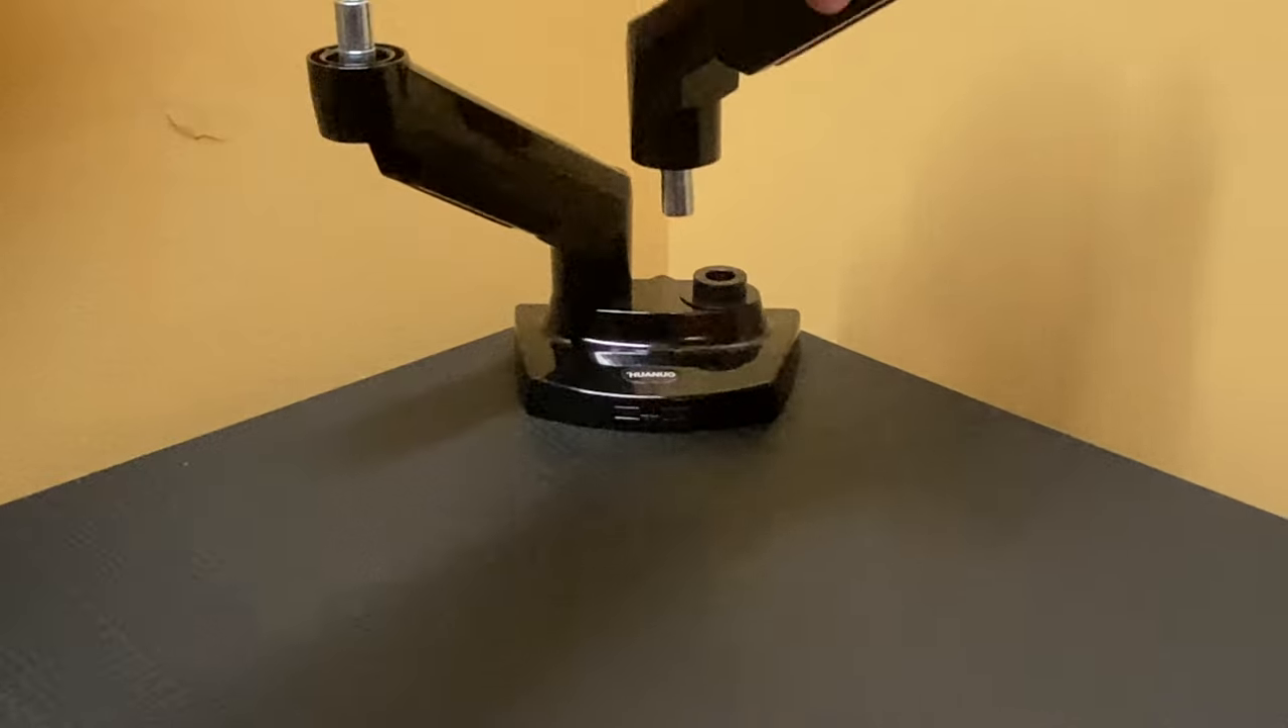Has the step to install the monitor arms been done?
No.